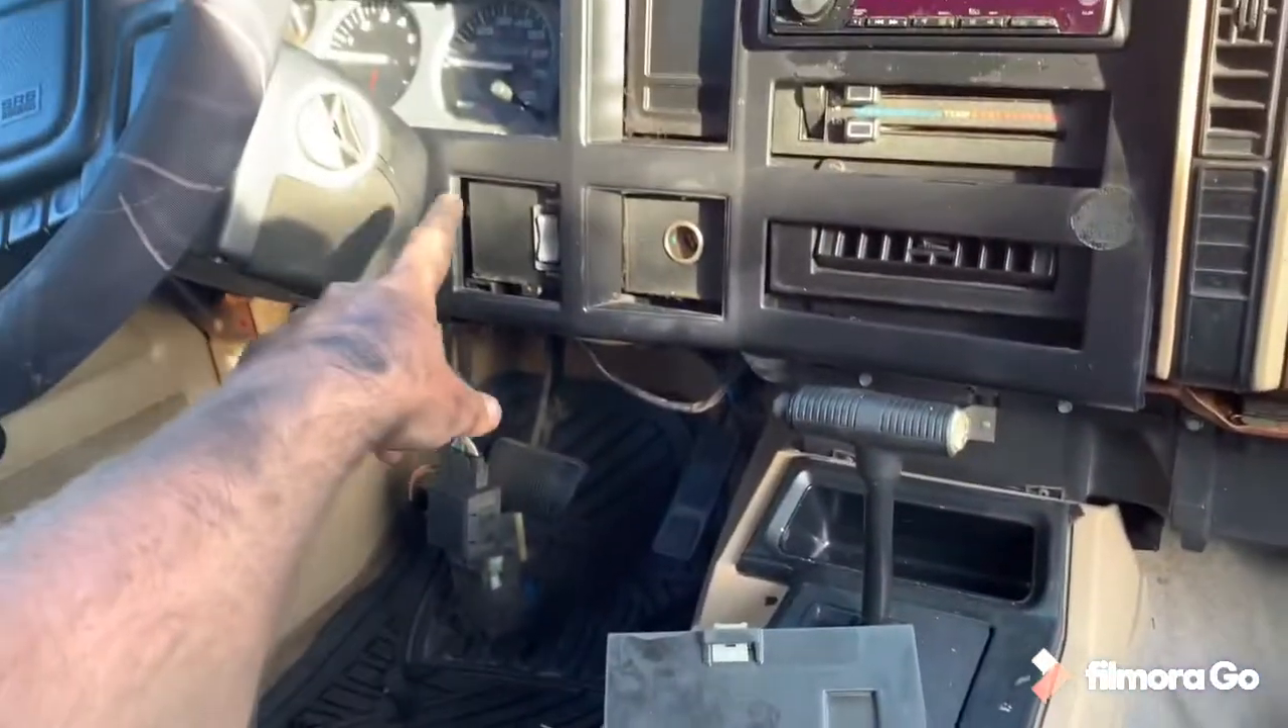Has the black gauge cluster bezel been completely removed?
No.